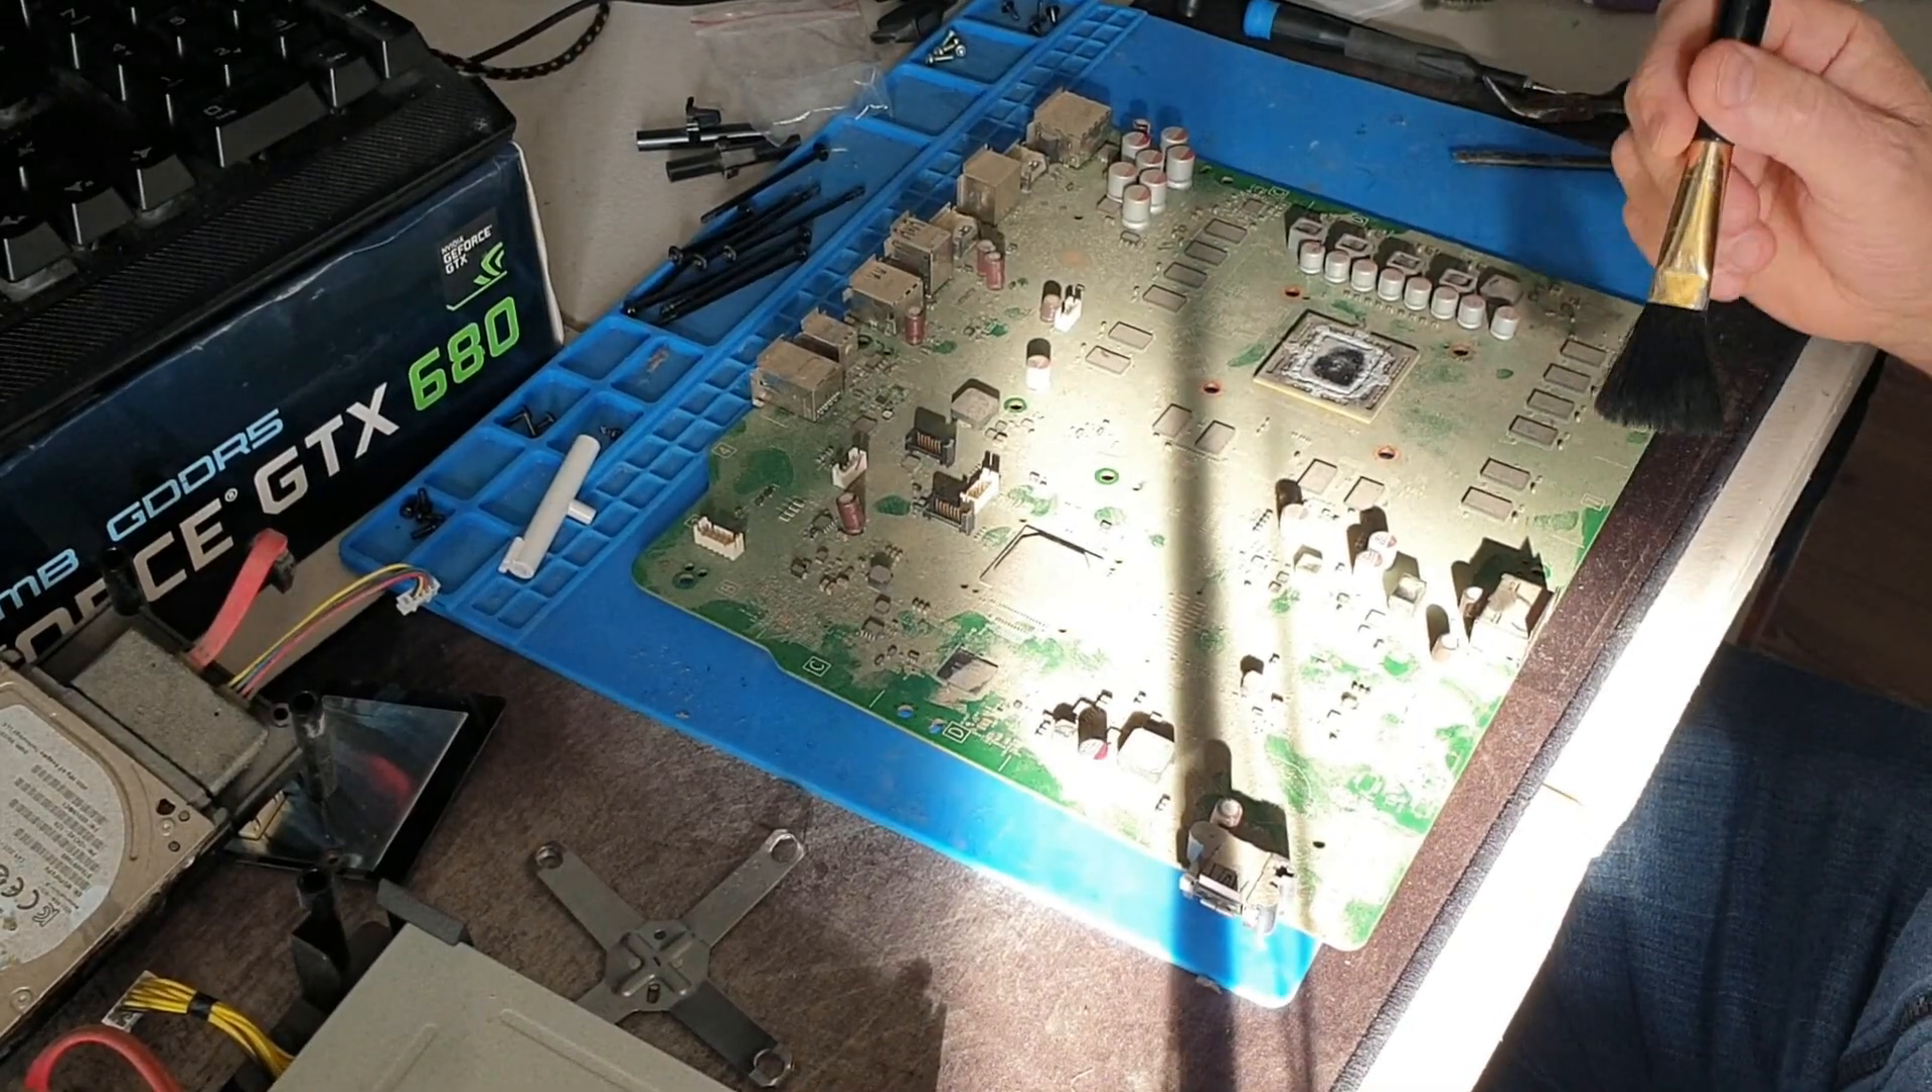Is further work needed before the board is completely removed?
No.